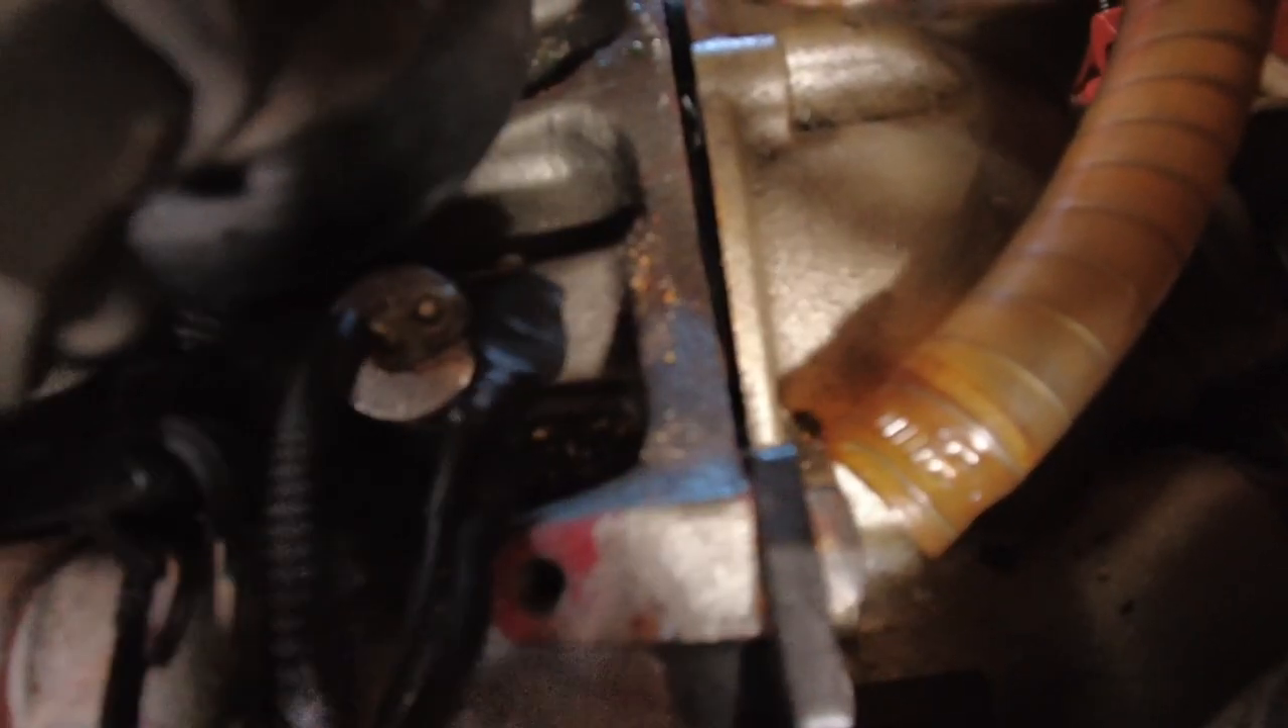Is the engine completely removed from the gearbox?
No.